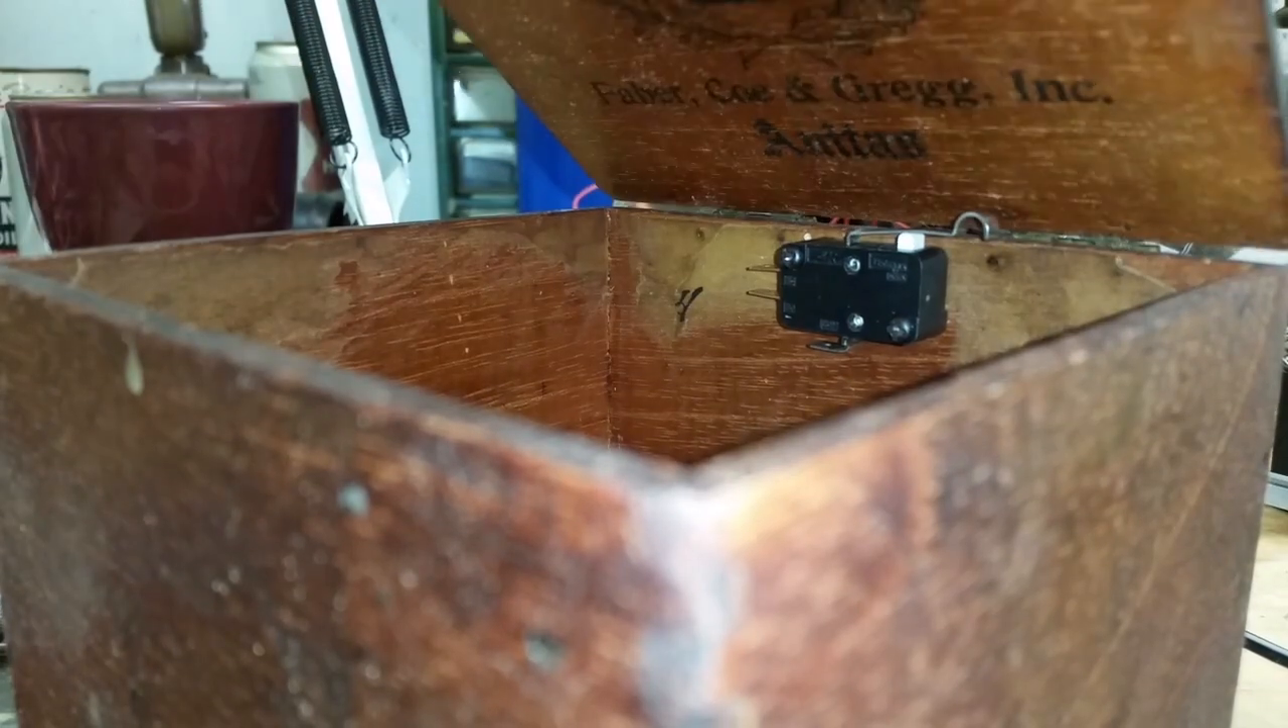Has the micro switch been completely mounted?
Yes.